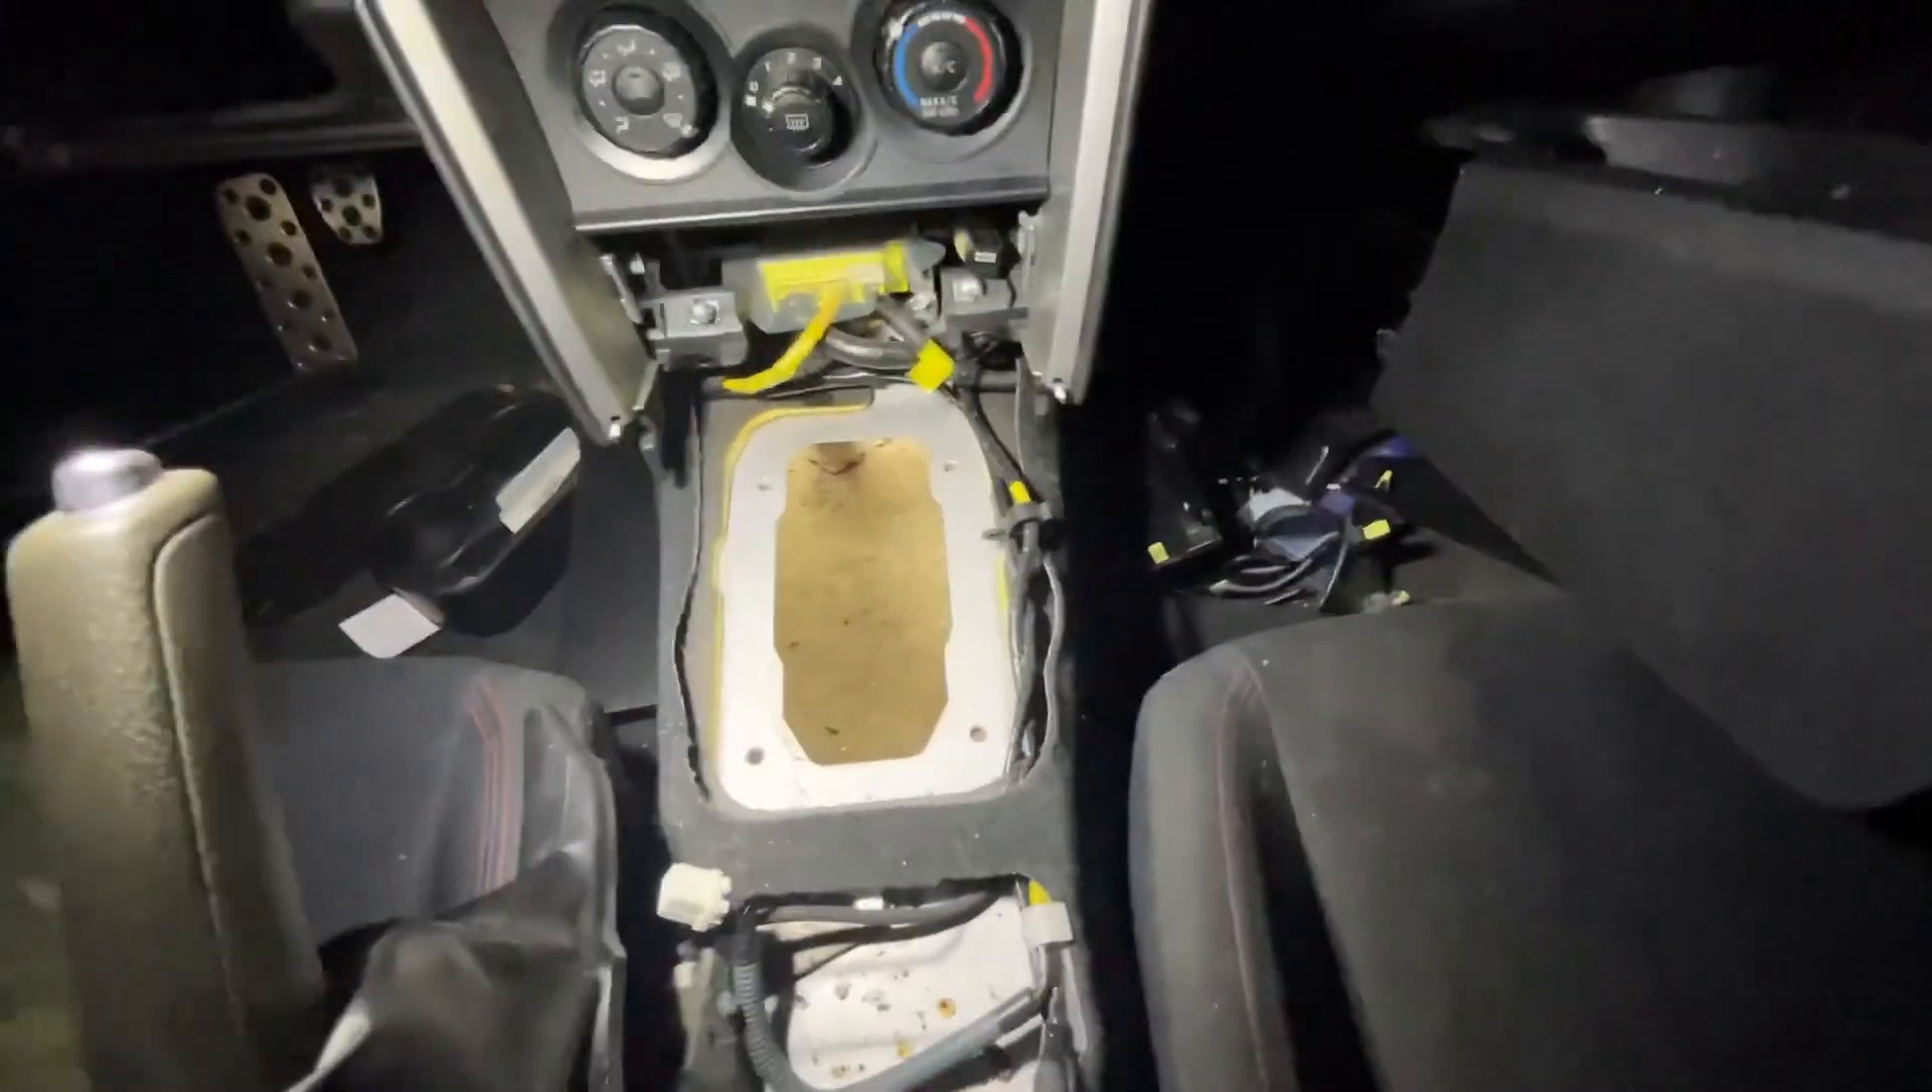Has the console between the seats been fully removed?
Yes.